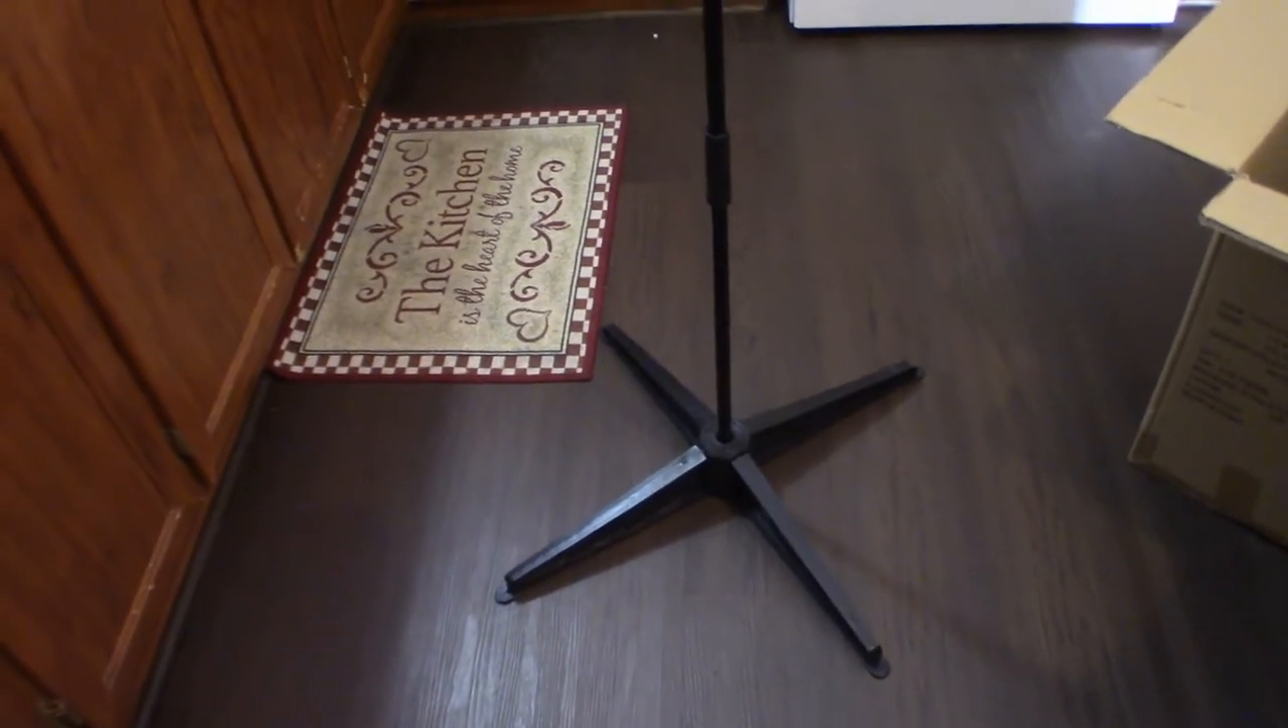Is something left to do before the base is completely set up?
No.